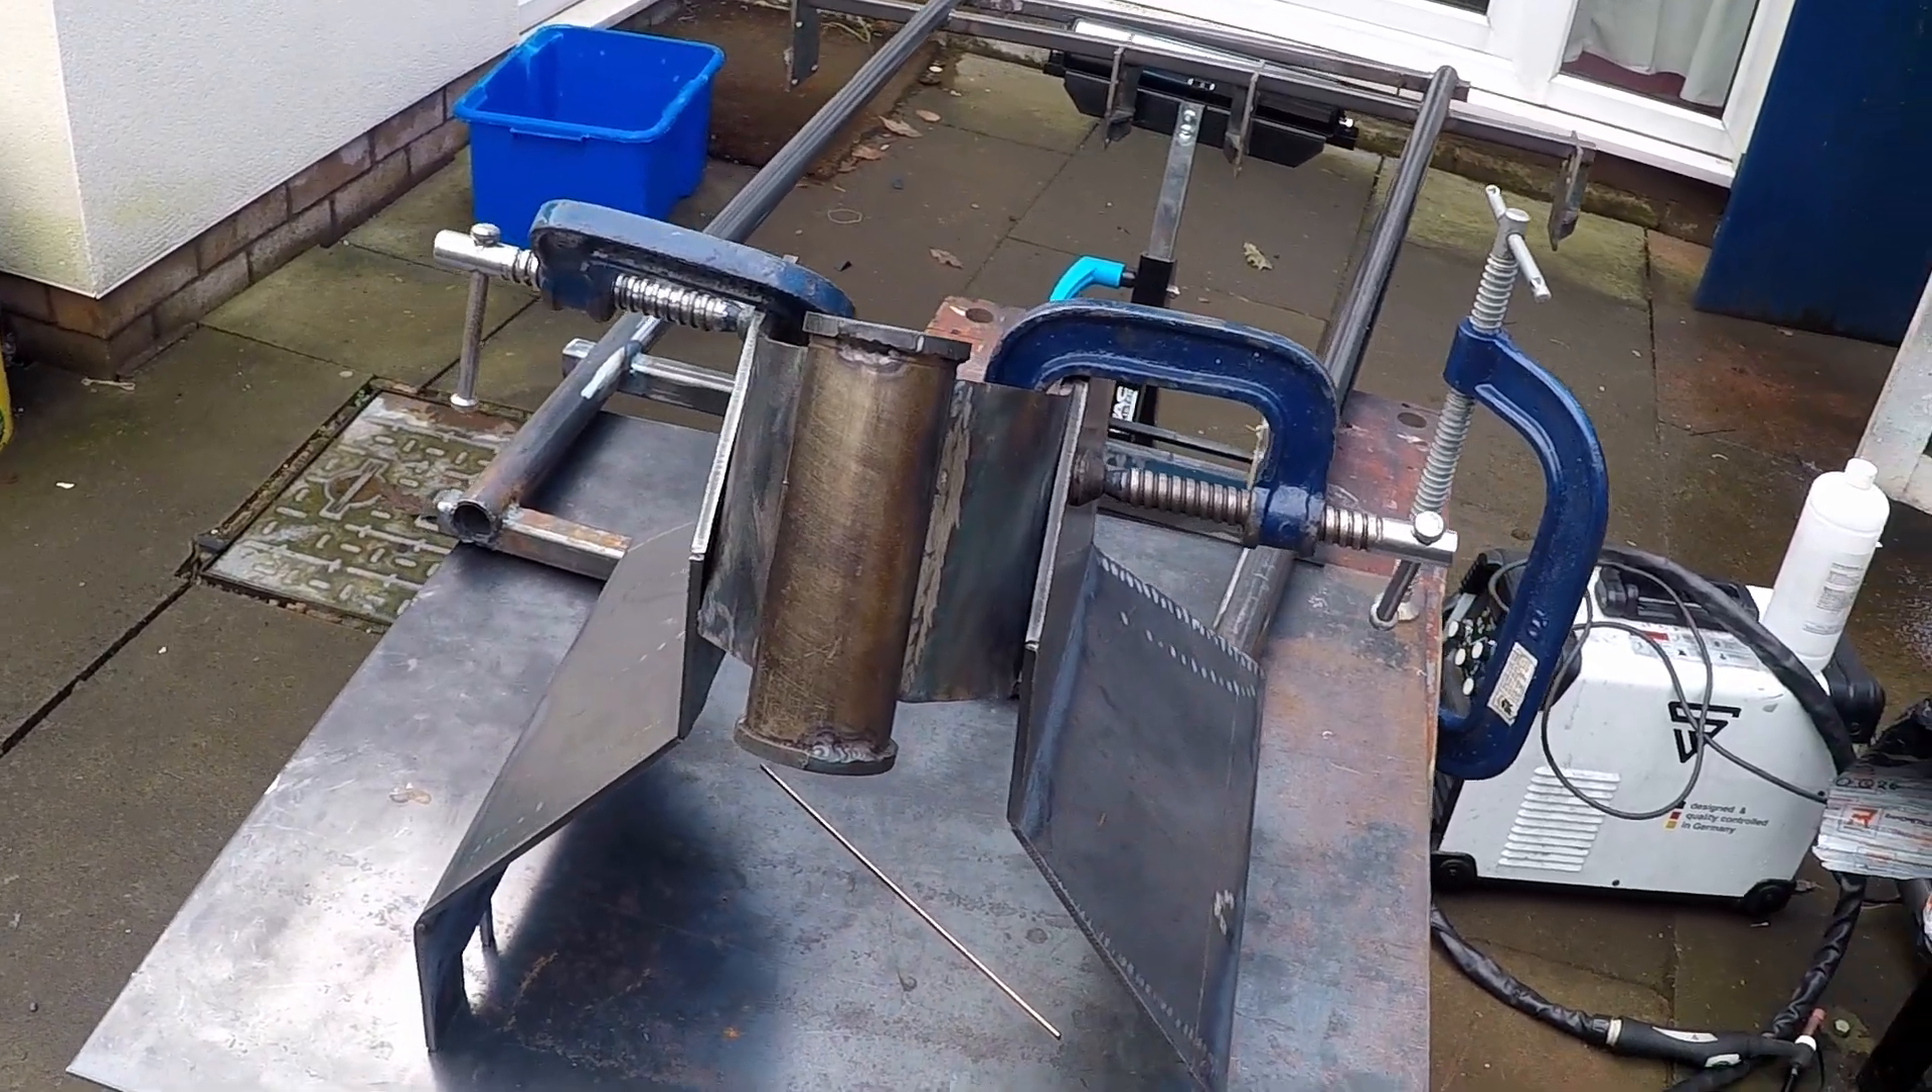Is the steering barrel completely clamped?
Yes.